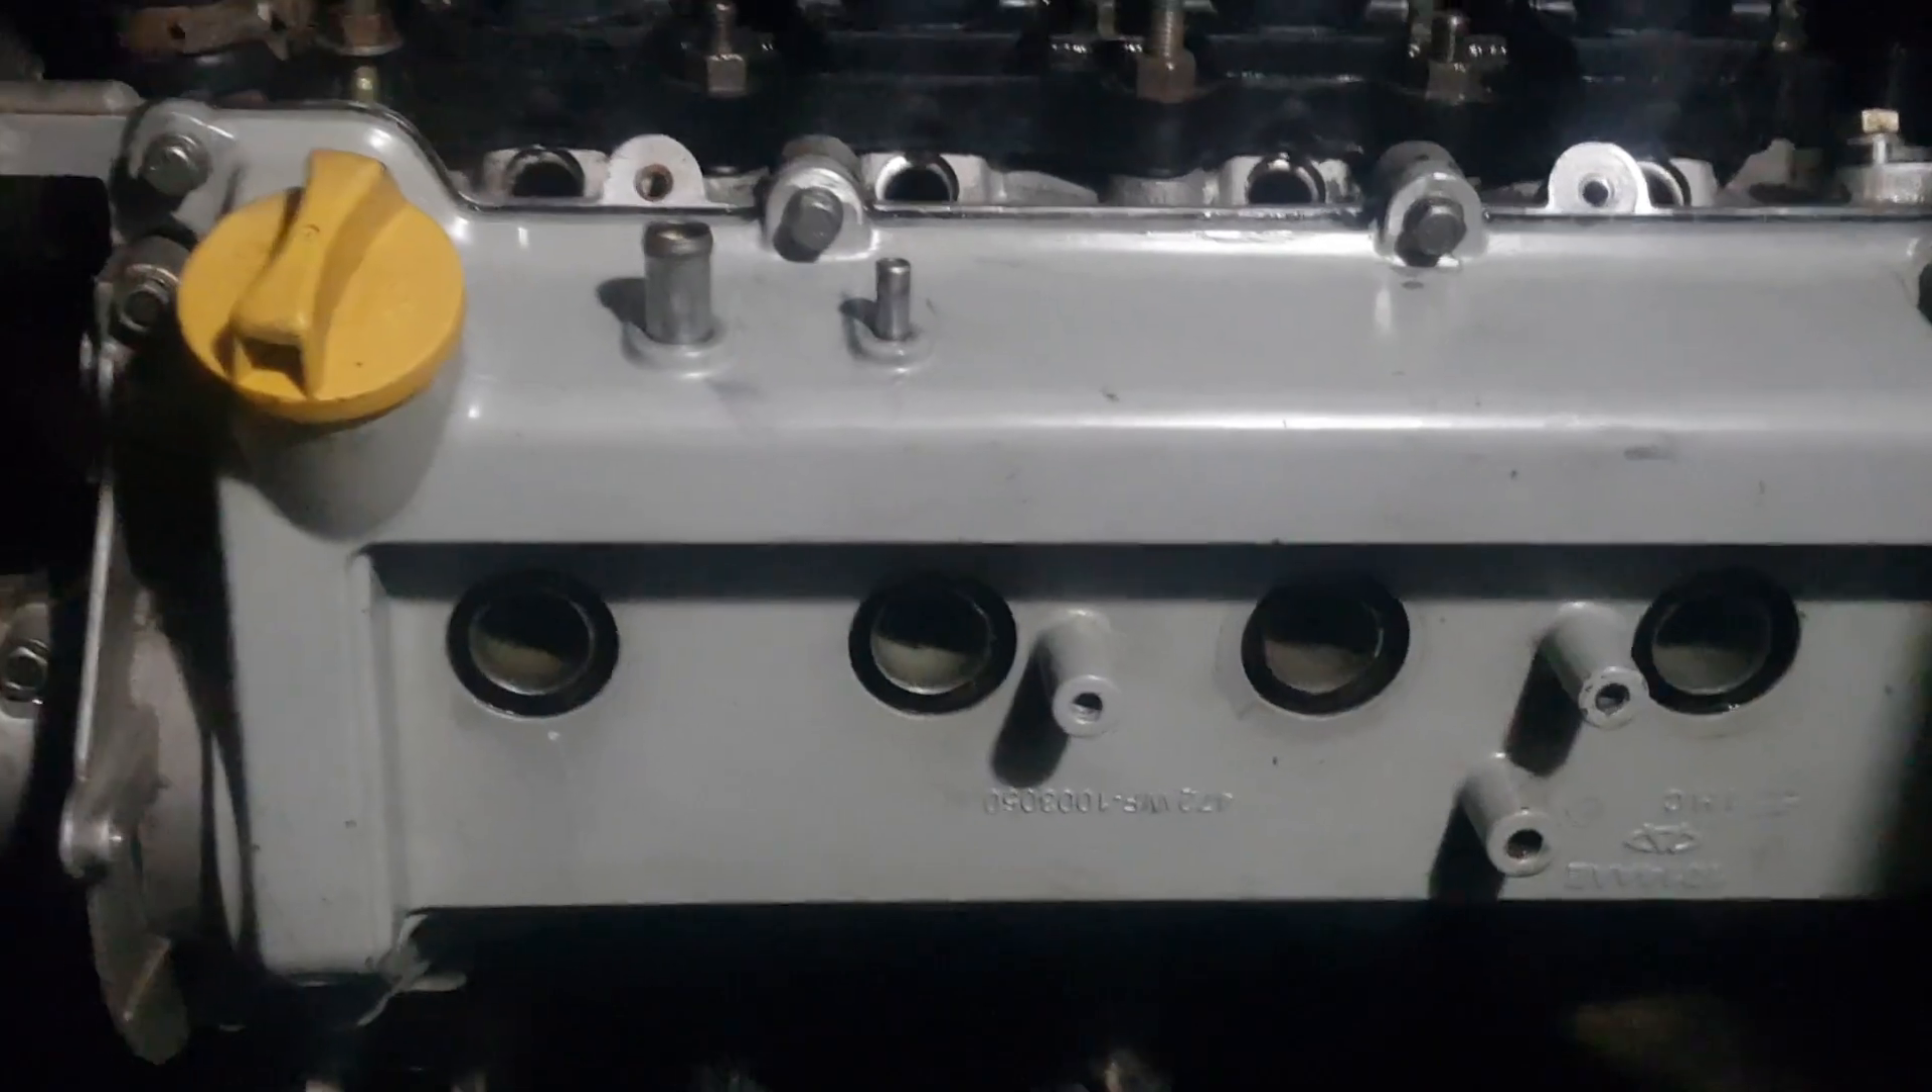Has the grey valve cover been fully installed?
Yes.